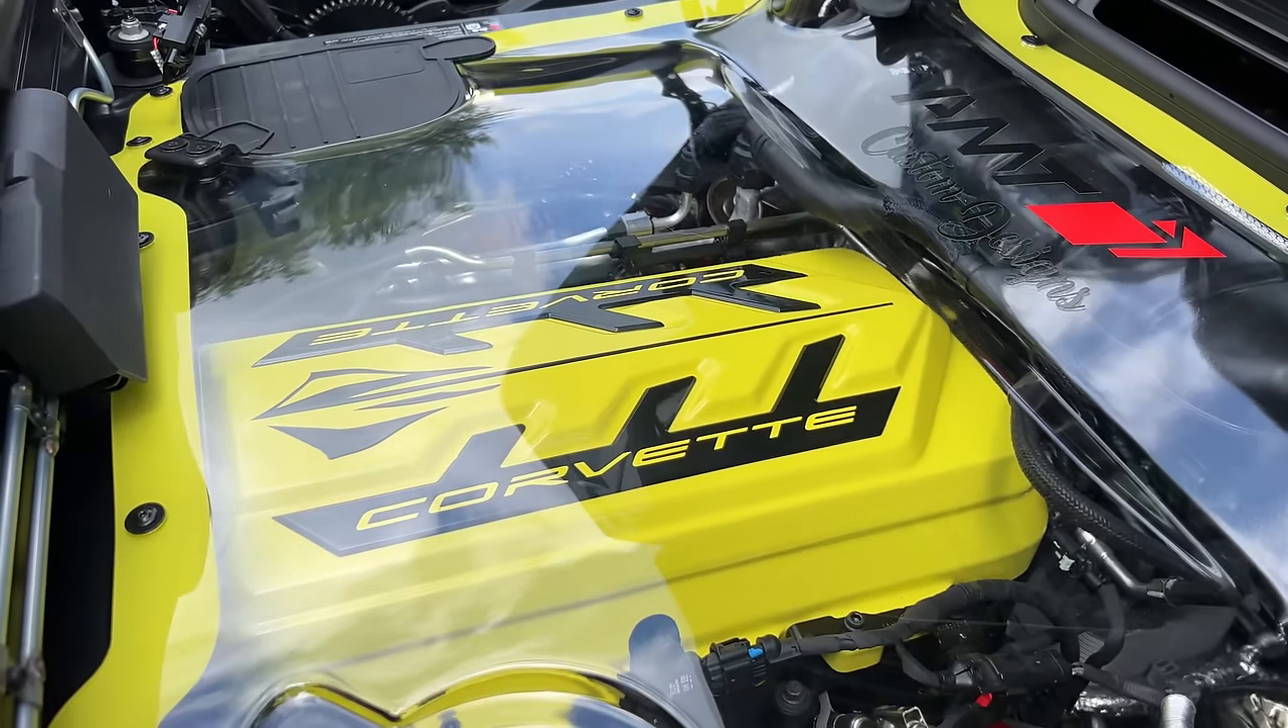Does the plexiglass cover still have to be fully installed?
No.